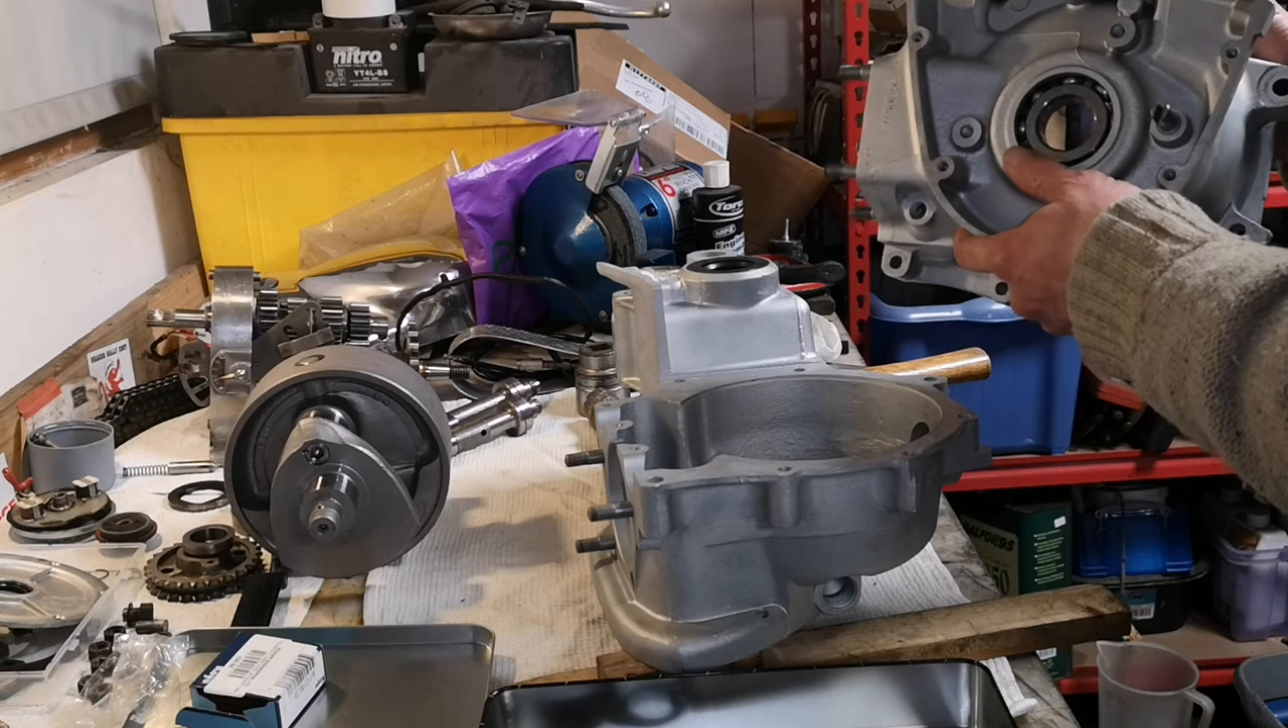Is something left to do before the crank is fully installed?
Yes.